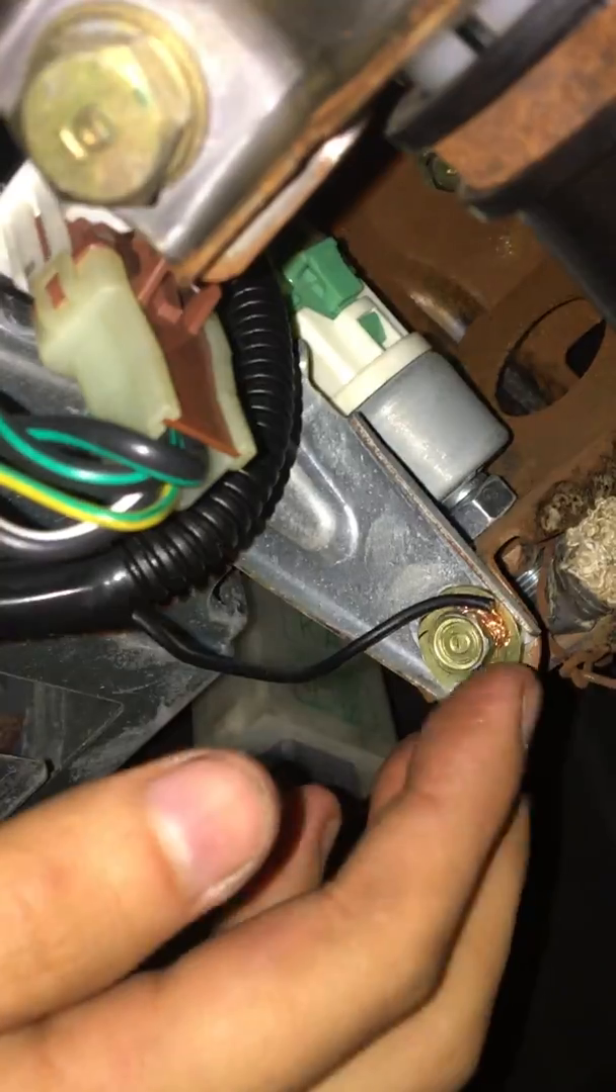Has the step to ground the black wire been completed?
Yes.